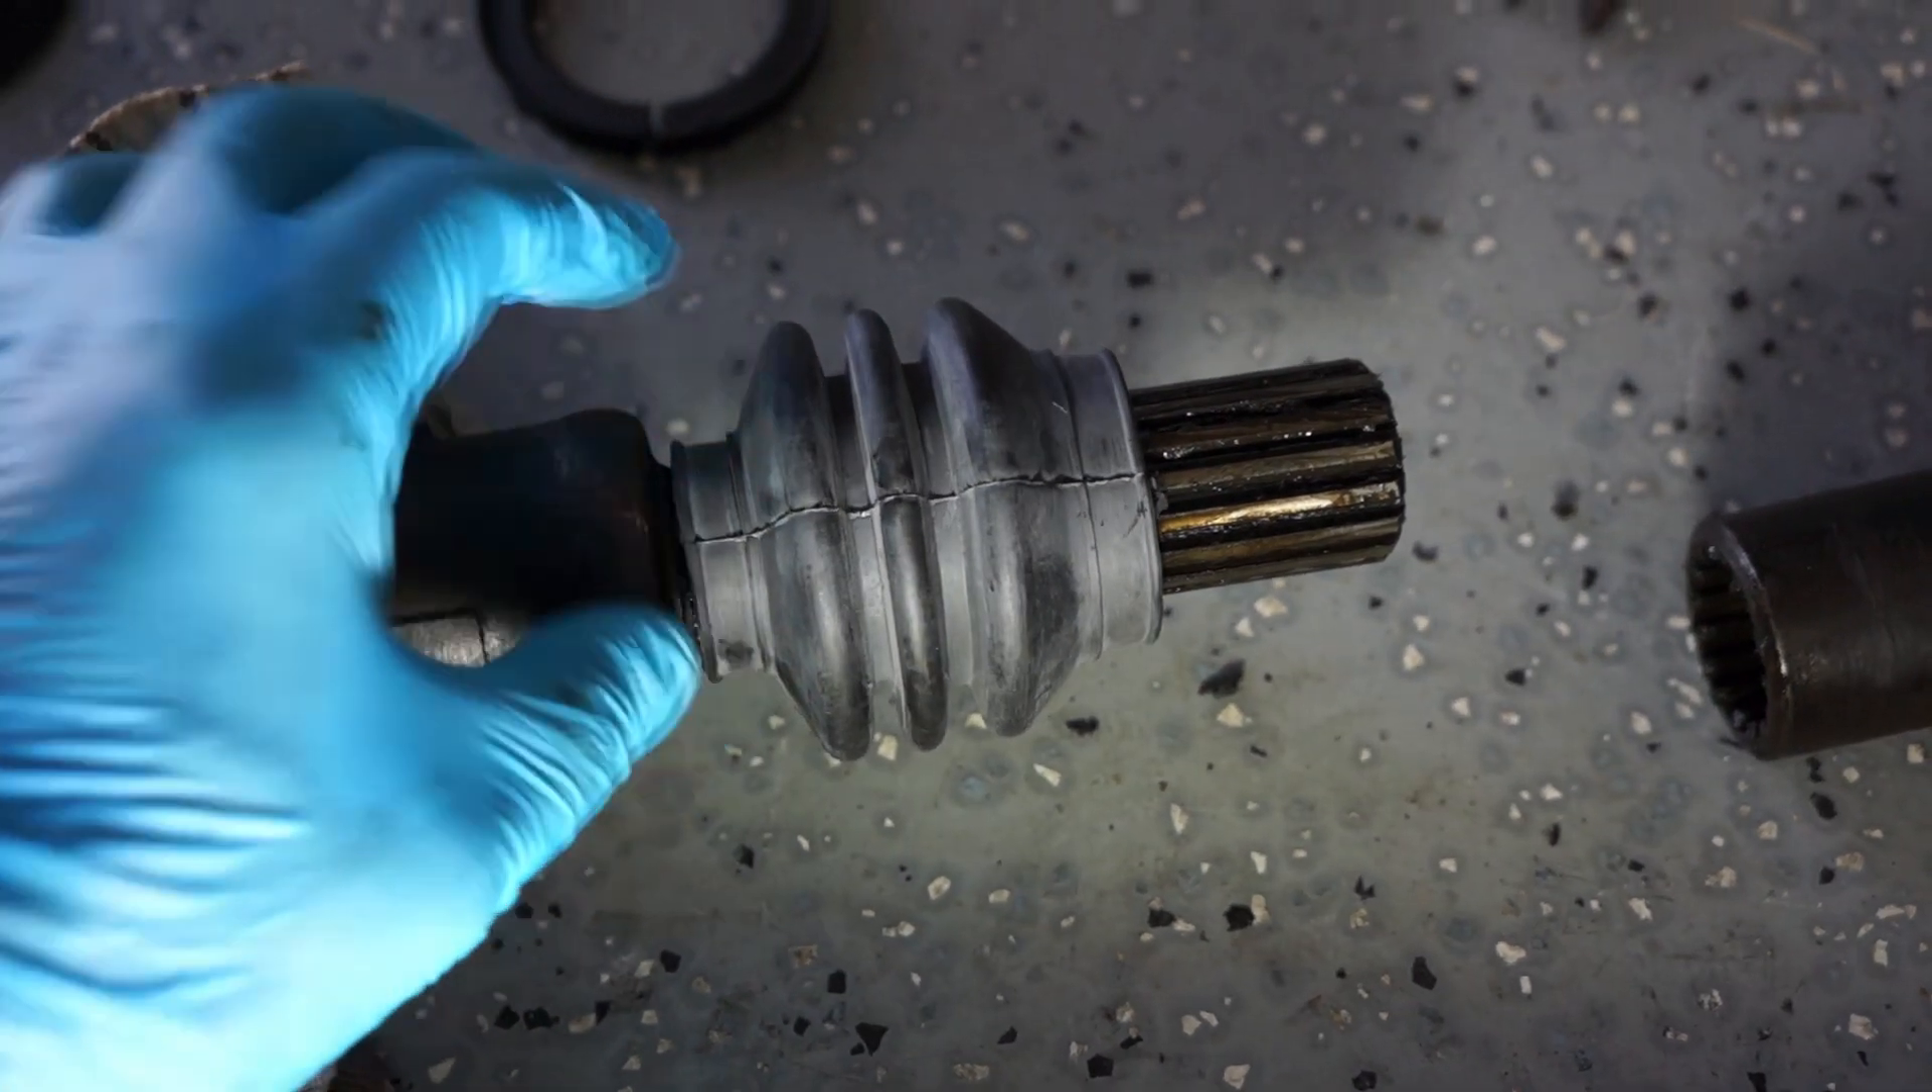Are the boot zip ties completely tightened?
No.